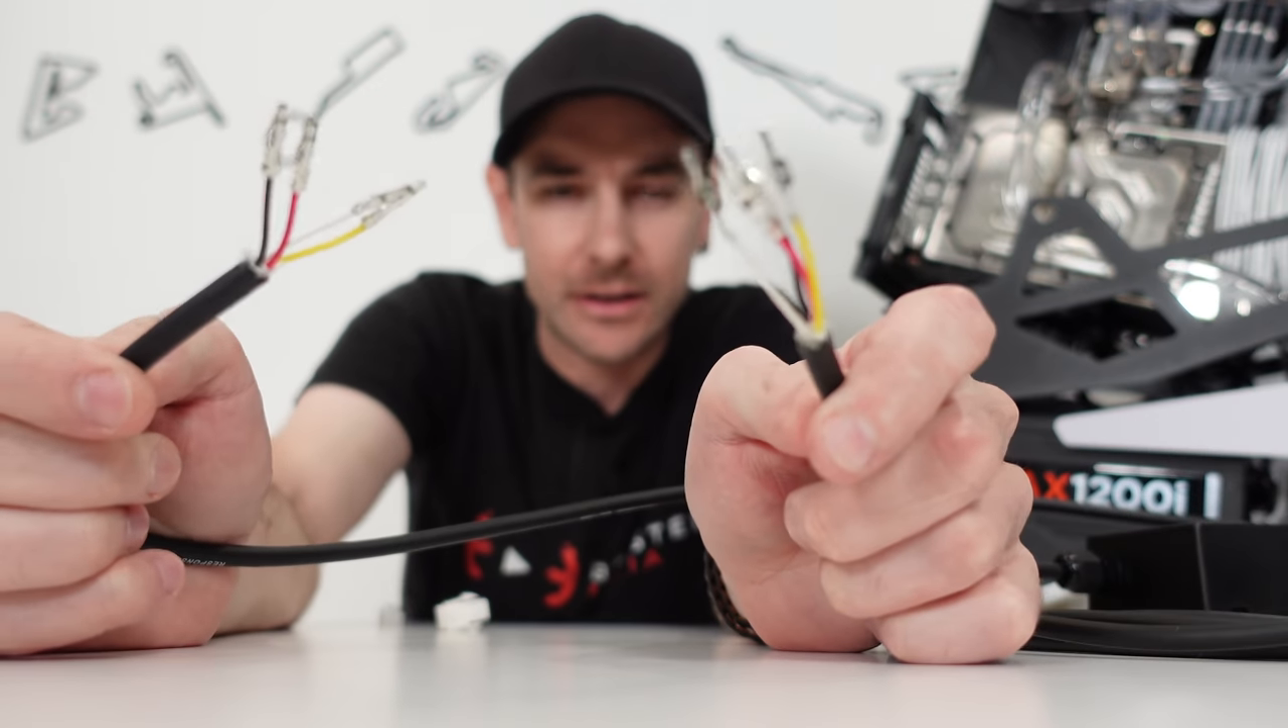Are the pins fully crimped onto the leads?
Yes.